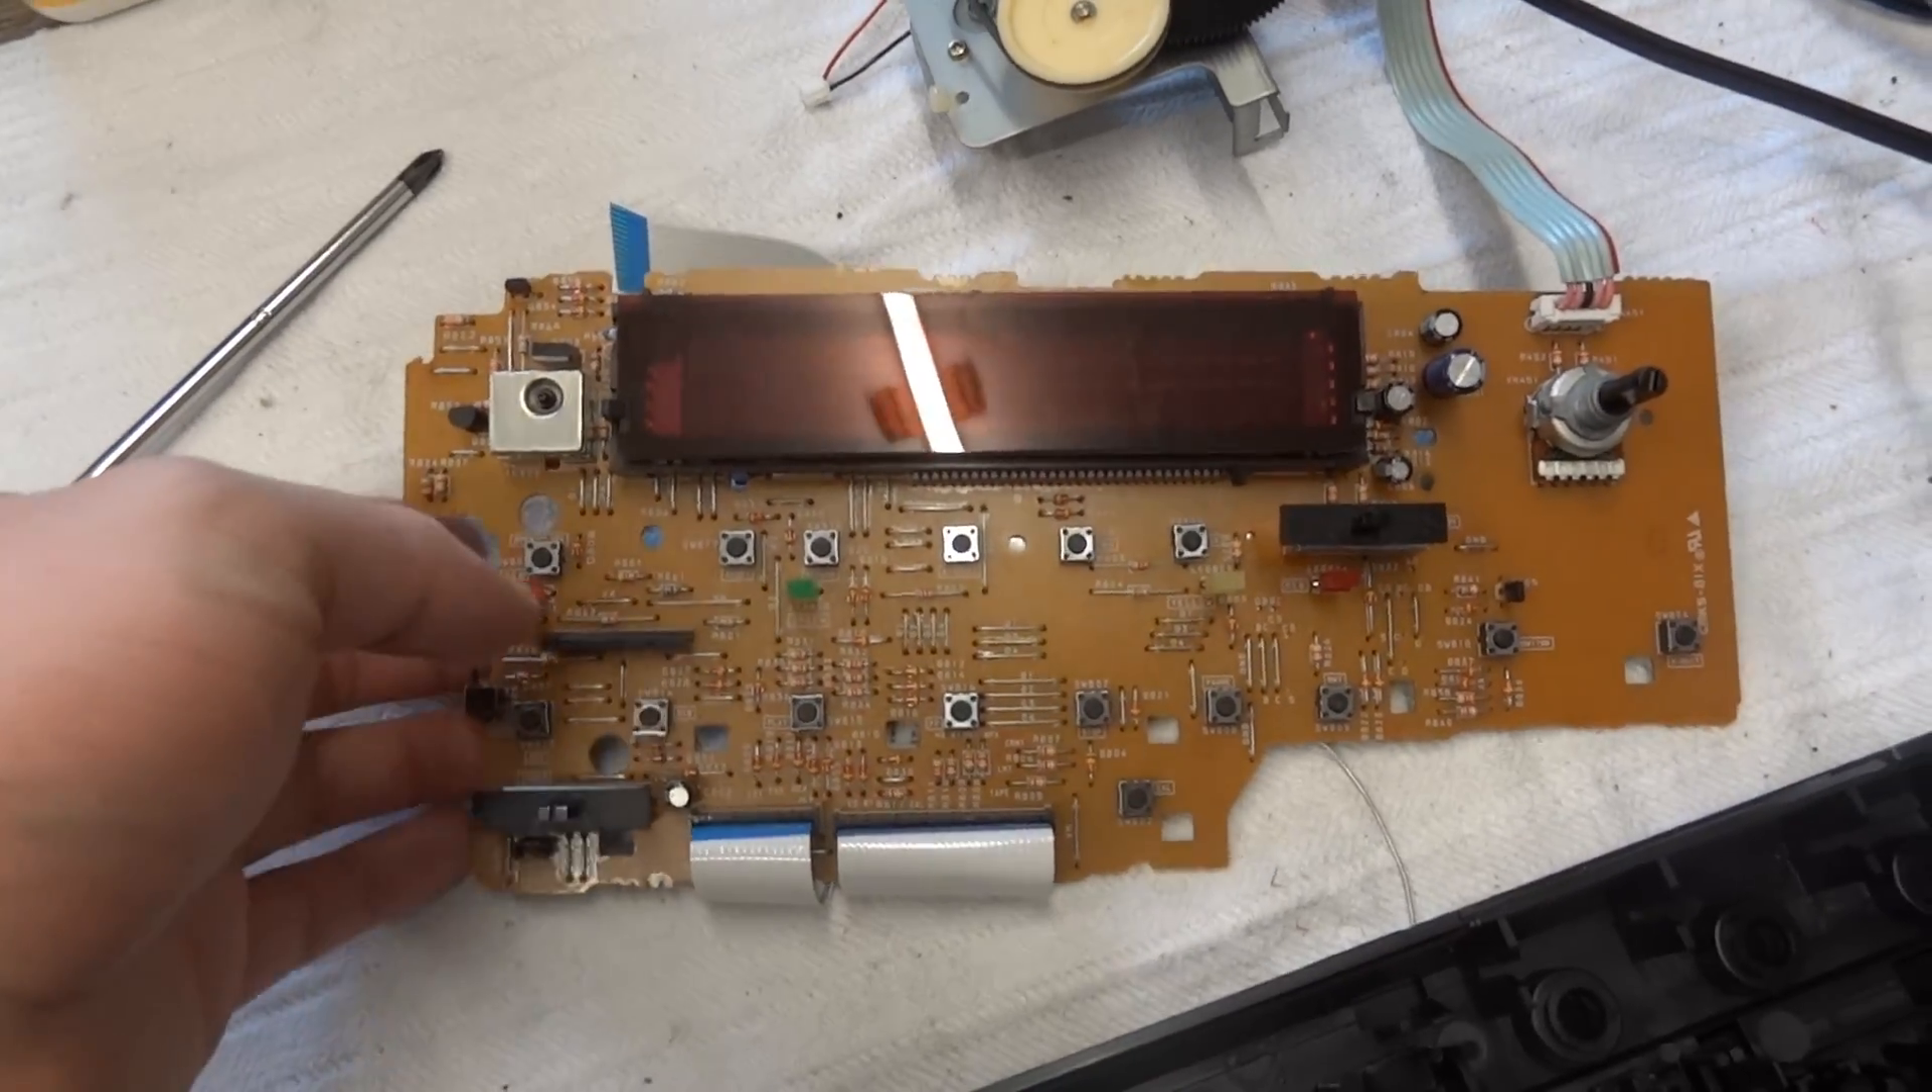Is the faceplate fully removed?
Yes.